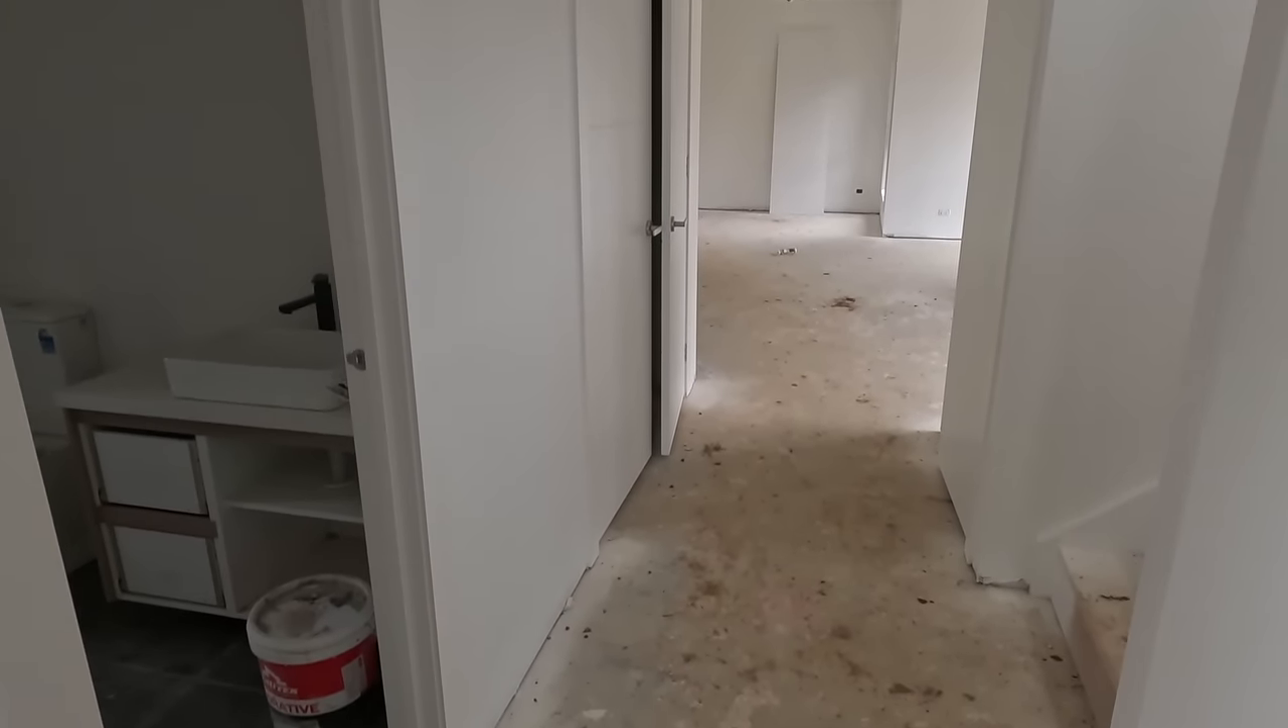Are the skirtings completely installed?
No.